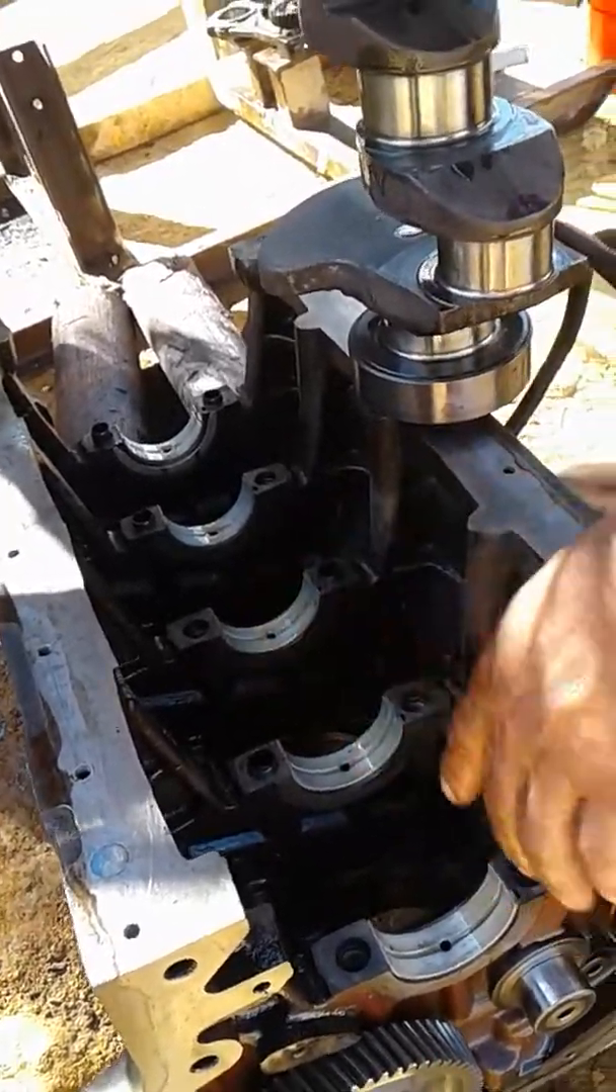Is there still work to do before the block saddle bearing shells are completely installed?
No.